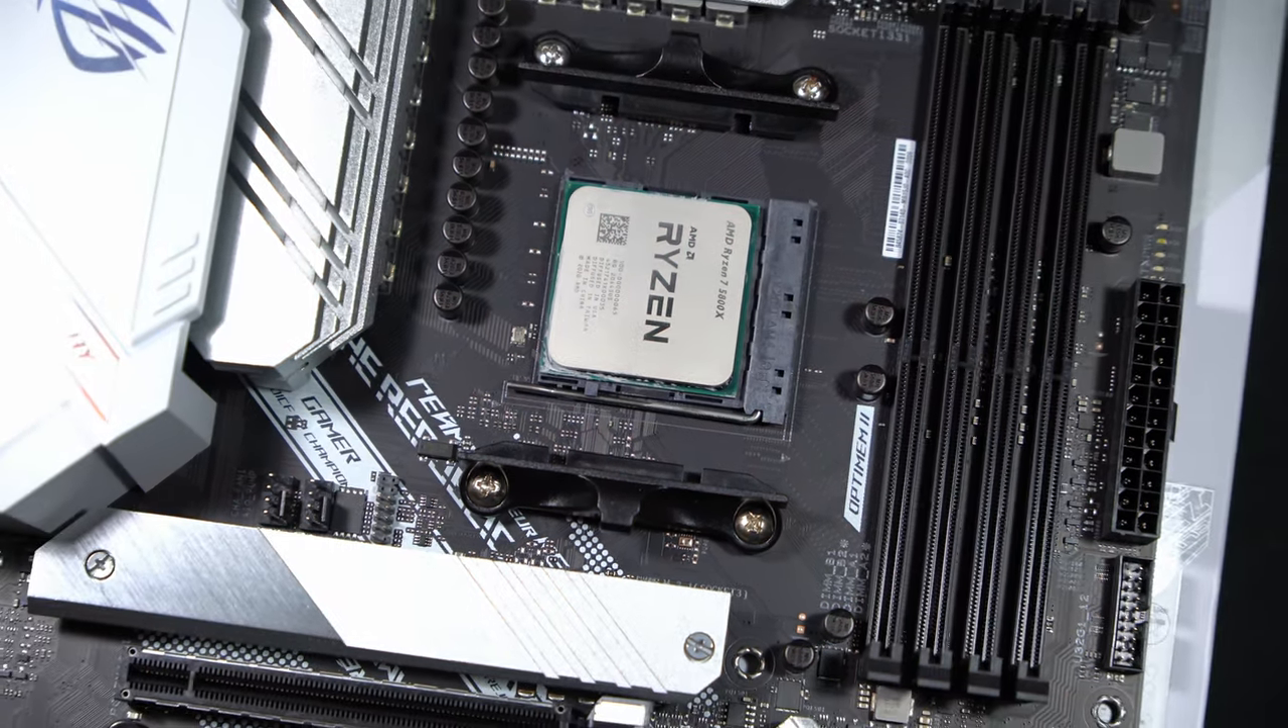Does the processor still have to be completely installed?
No.